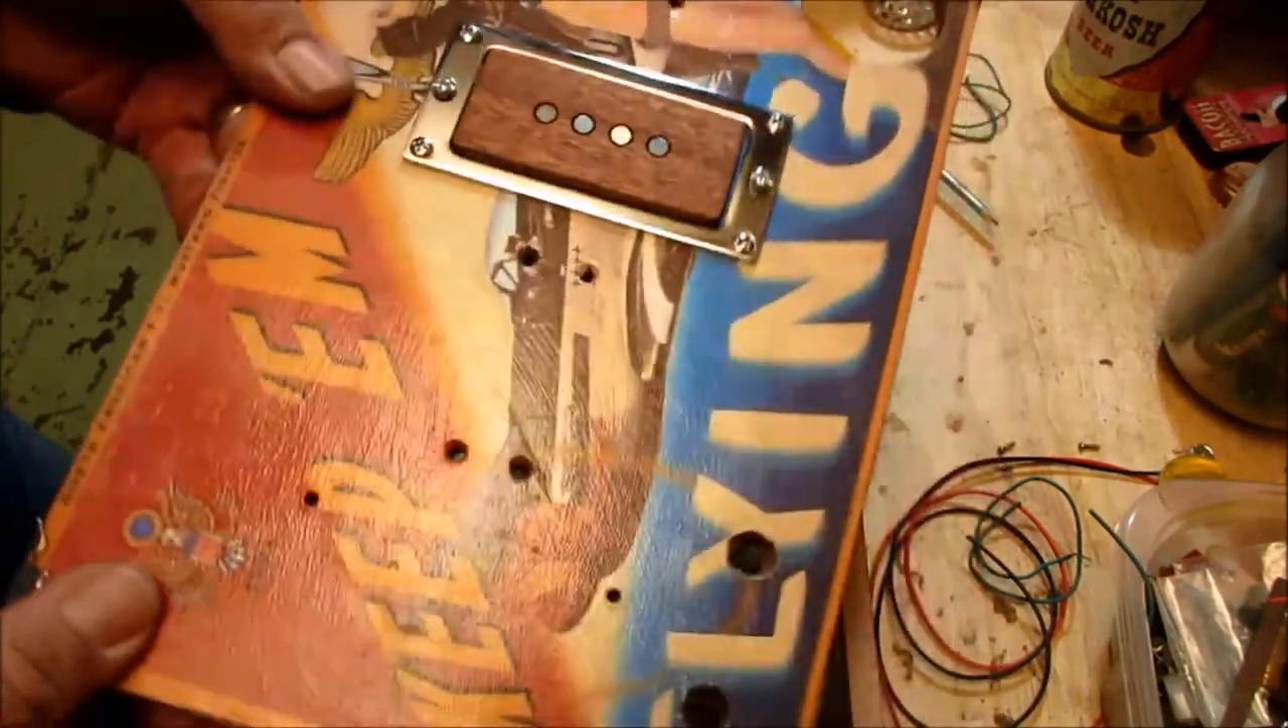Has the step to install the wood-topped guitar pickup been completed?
Yes.